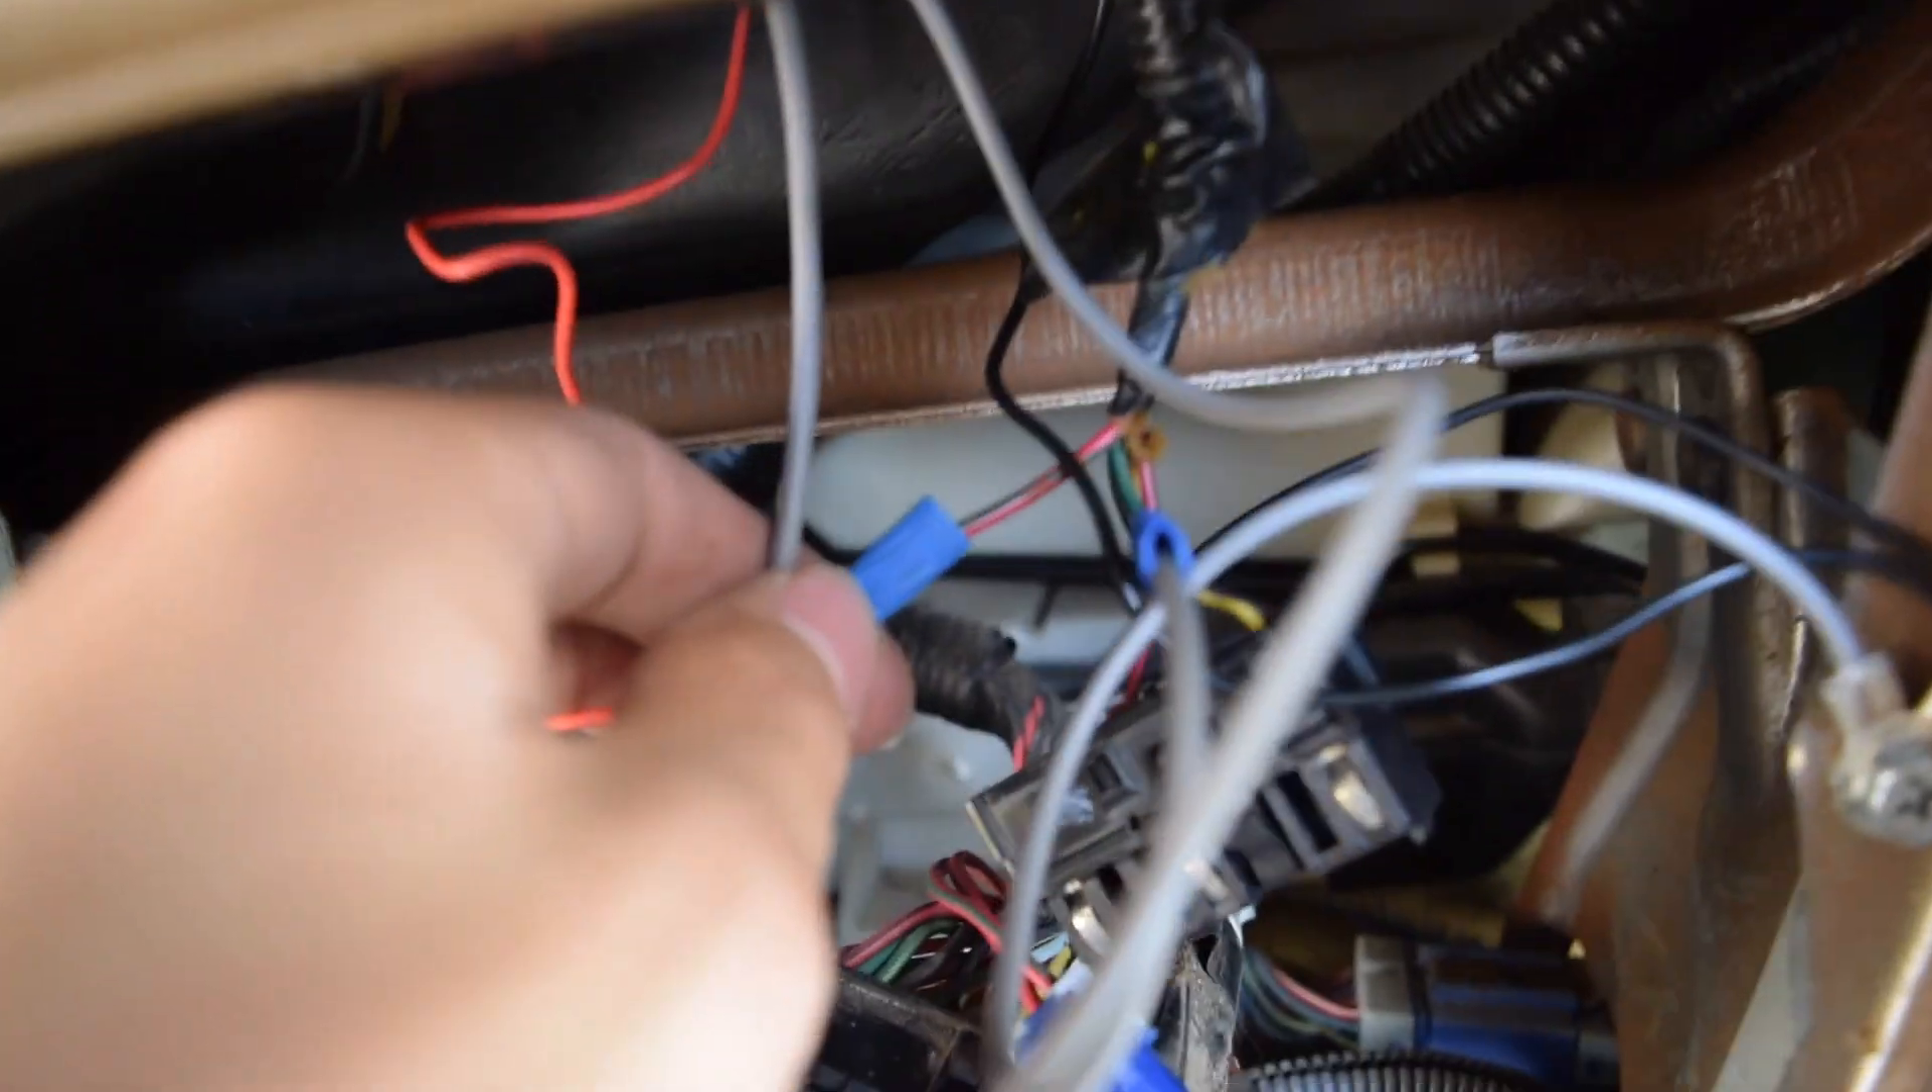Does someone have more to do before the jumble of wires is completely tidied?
Yes.